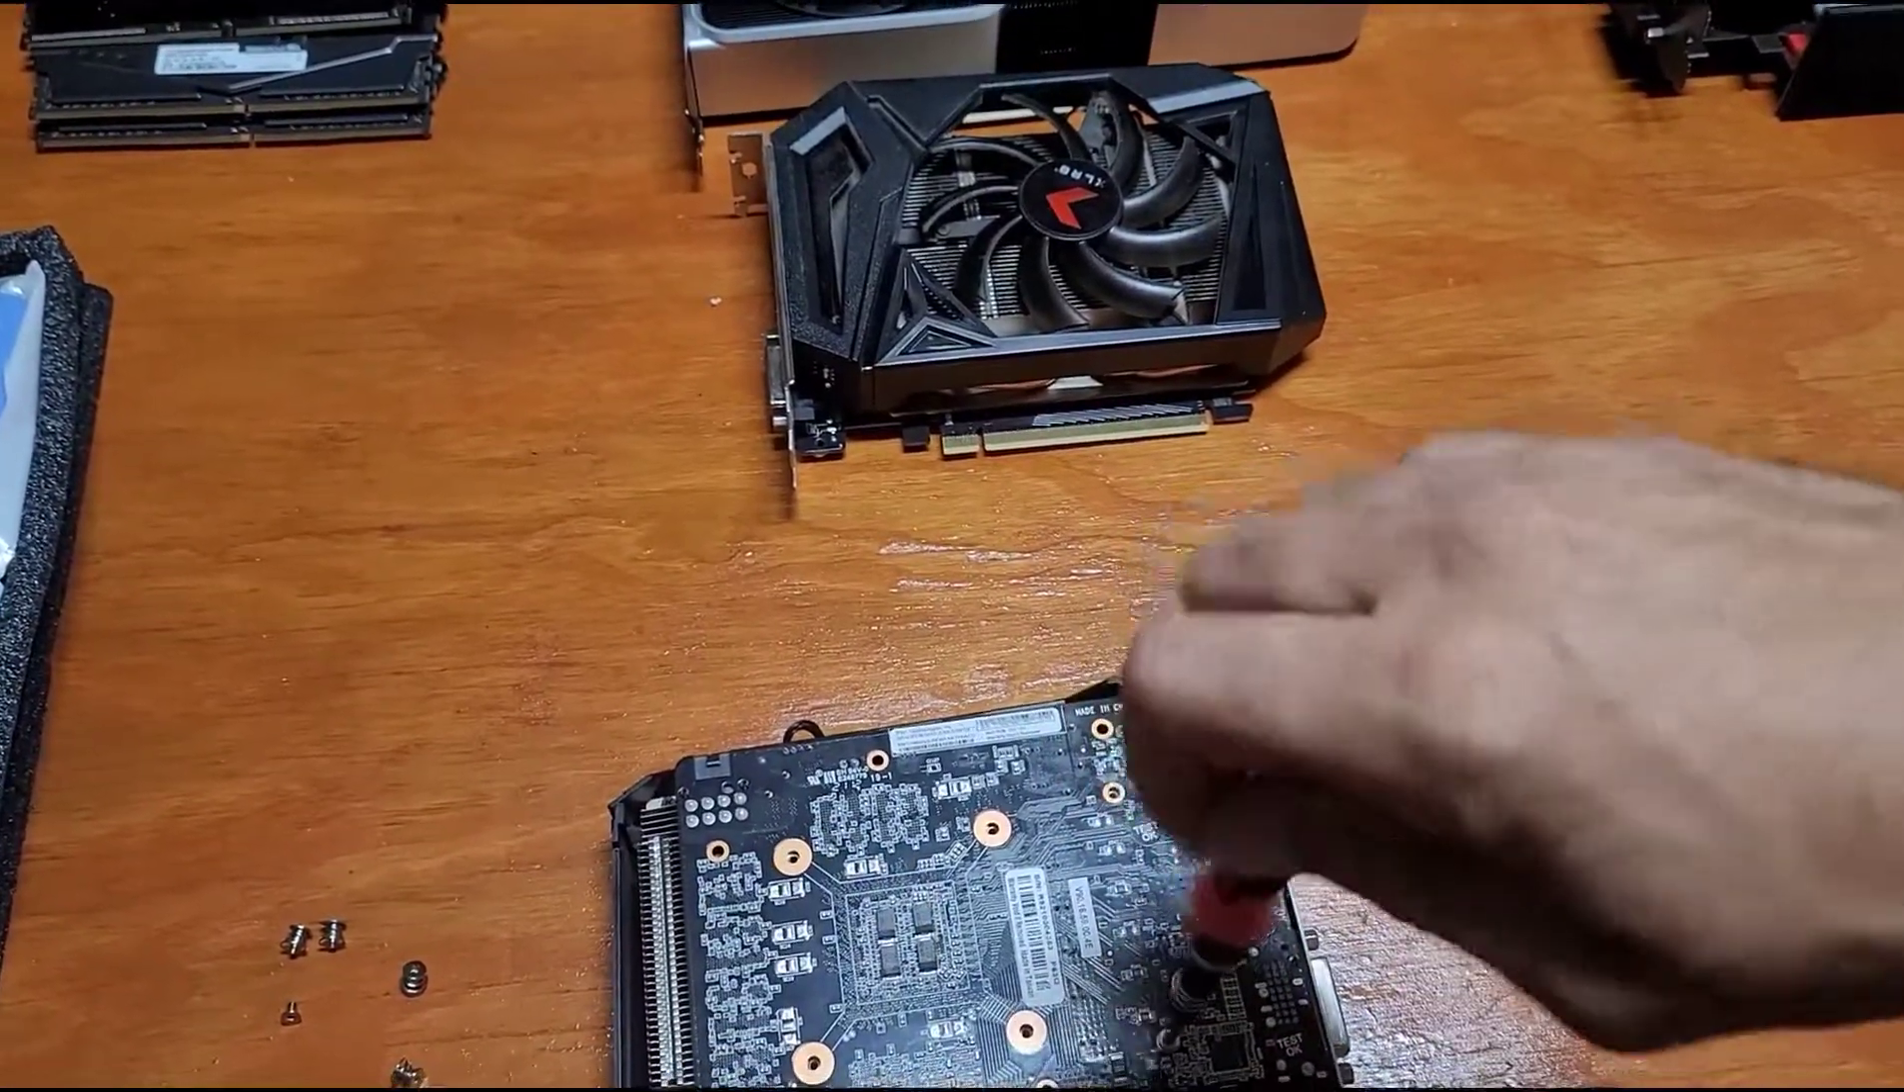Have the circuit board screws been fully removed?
No.